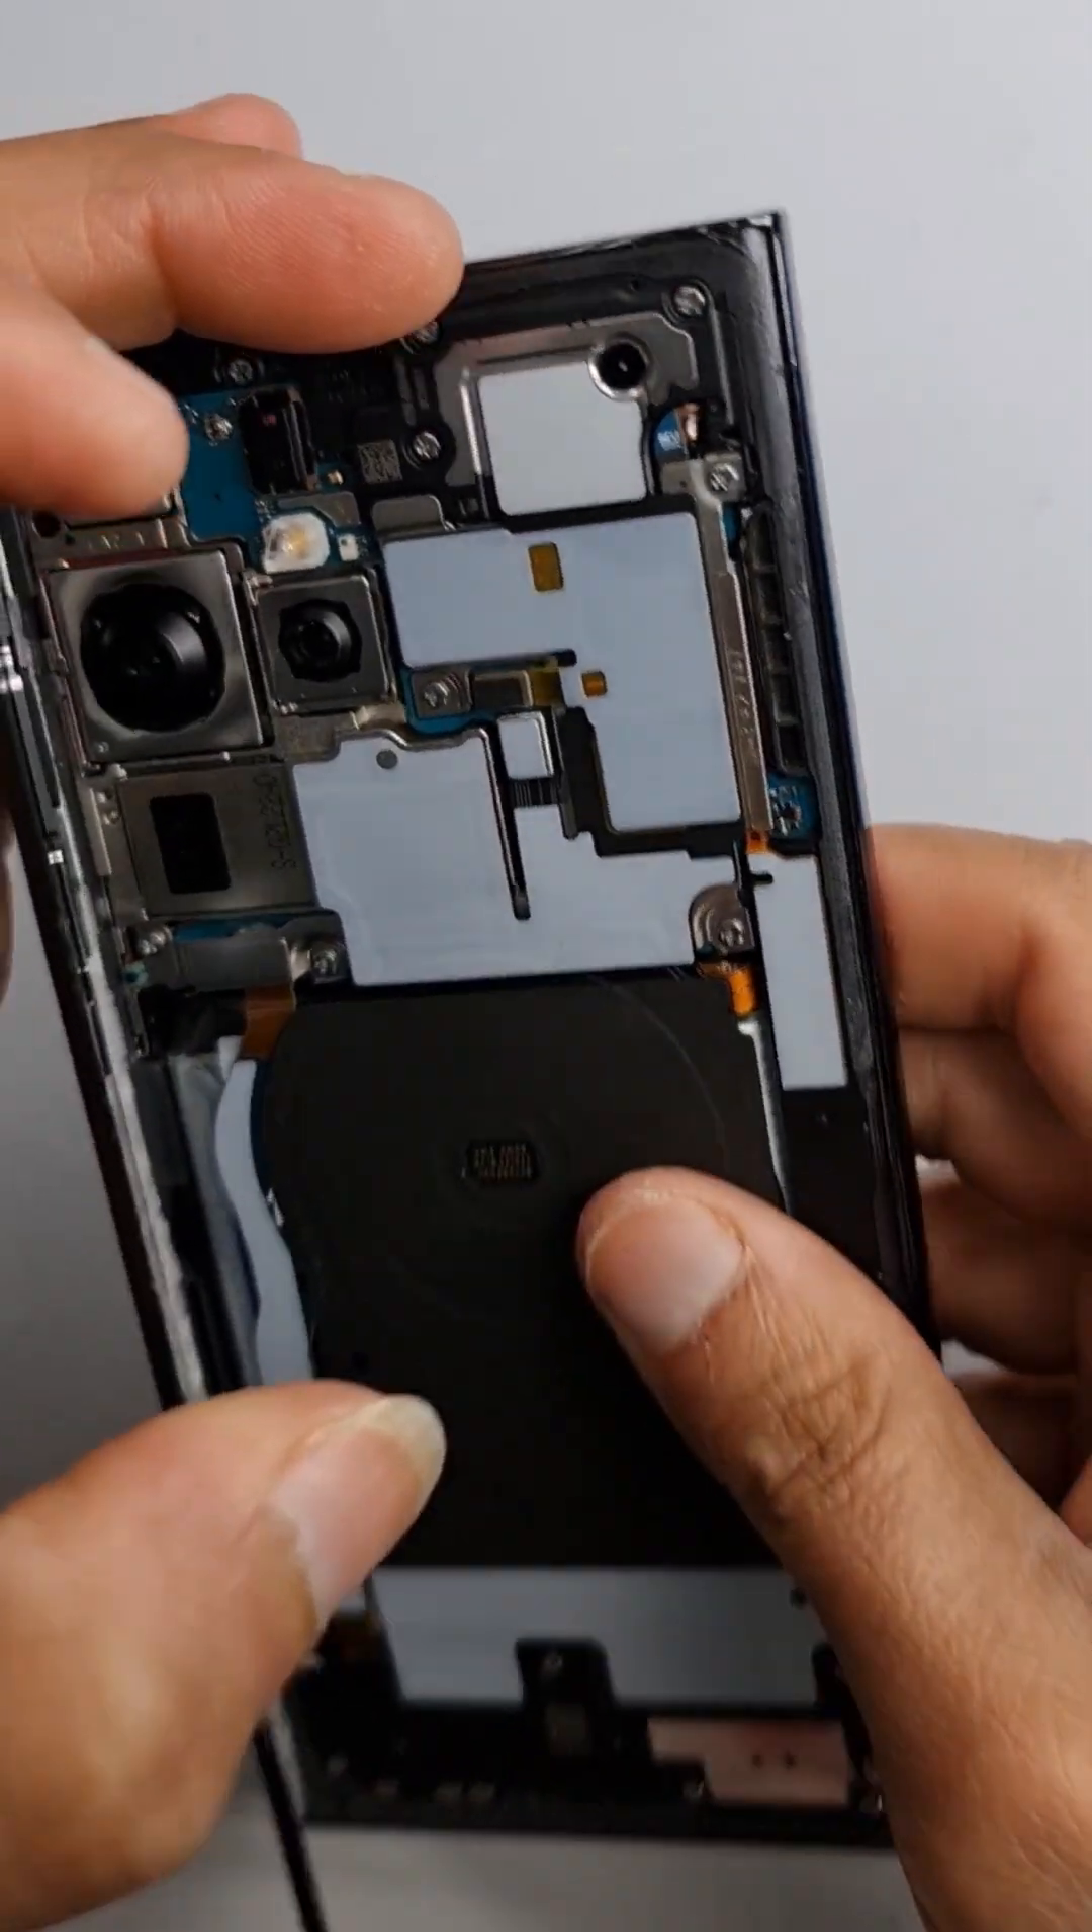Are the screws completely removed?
No.